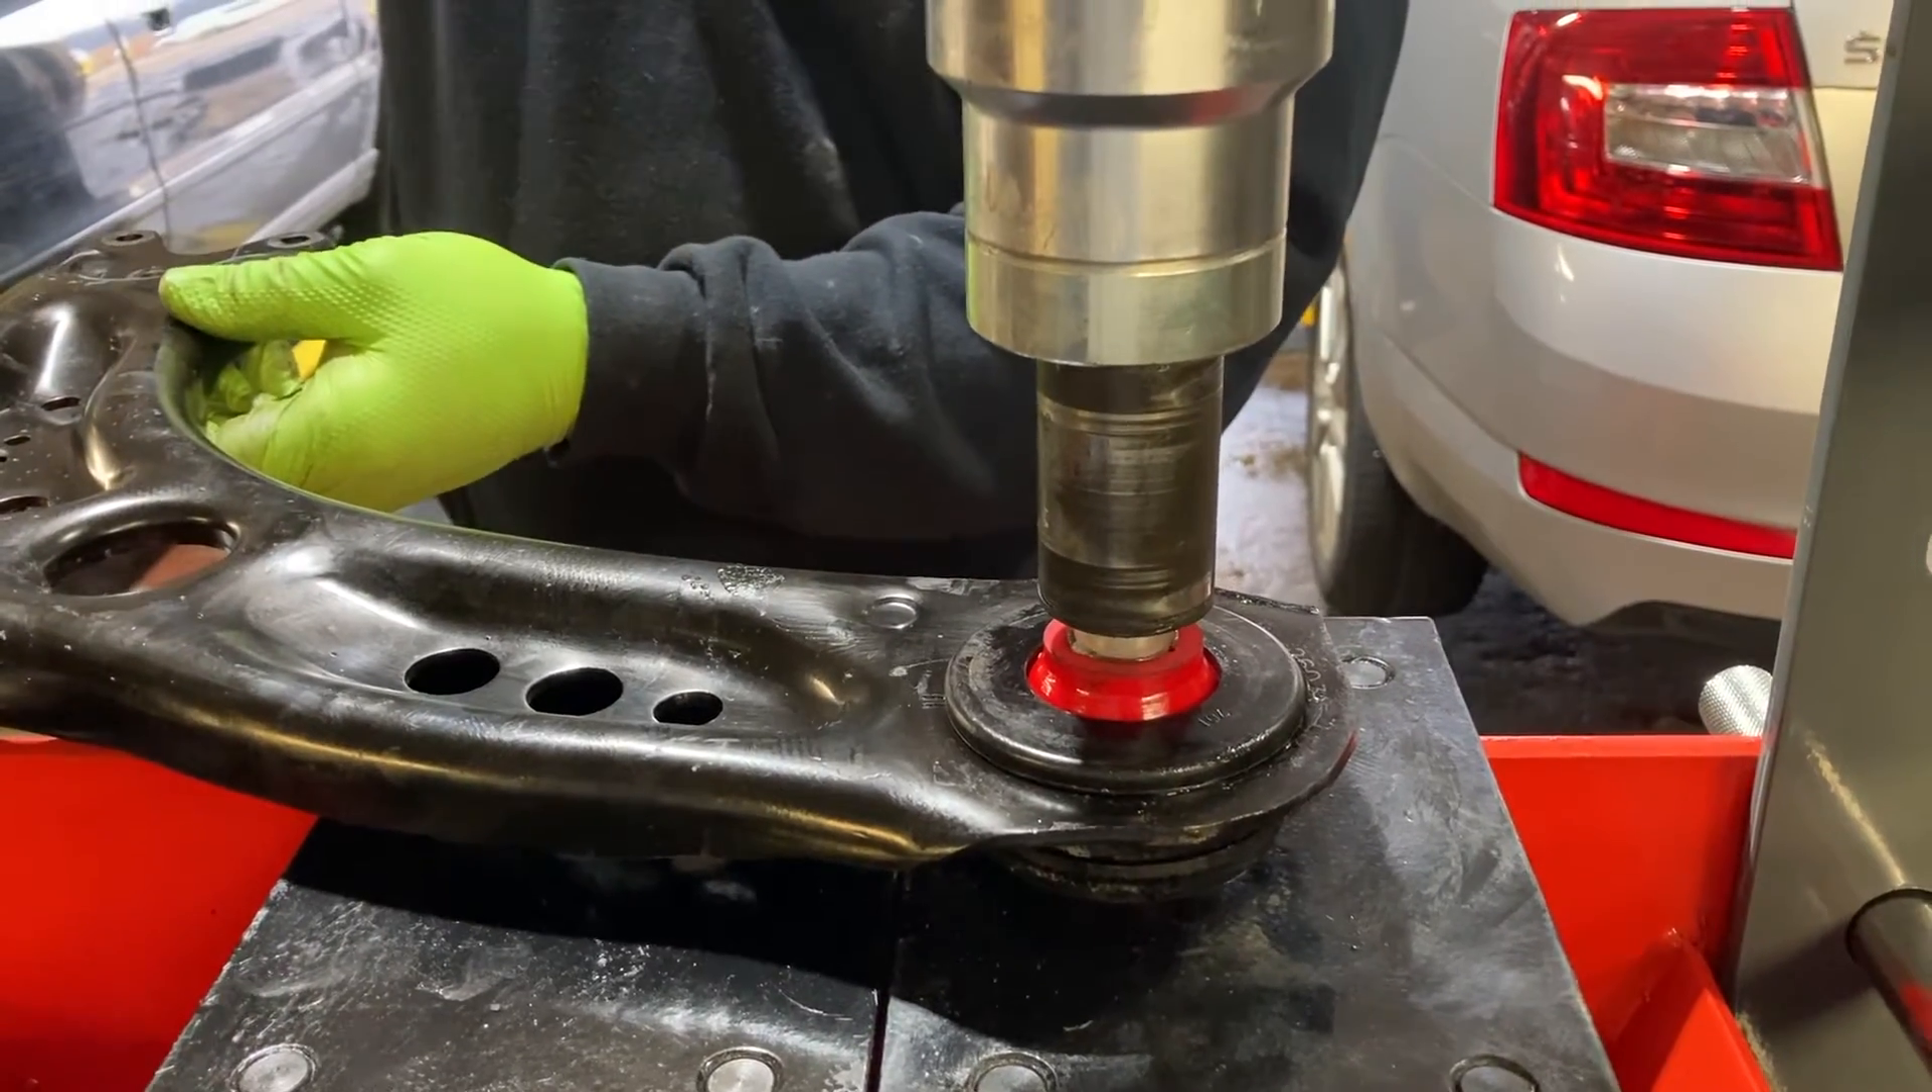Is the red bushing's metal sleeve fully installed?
No.